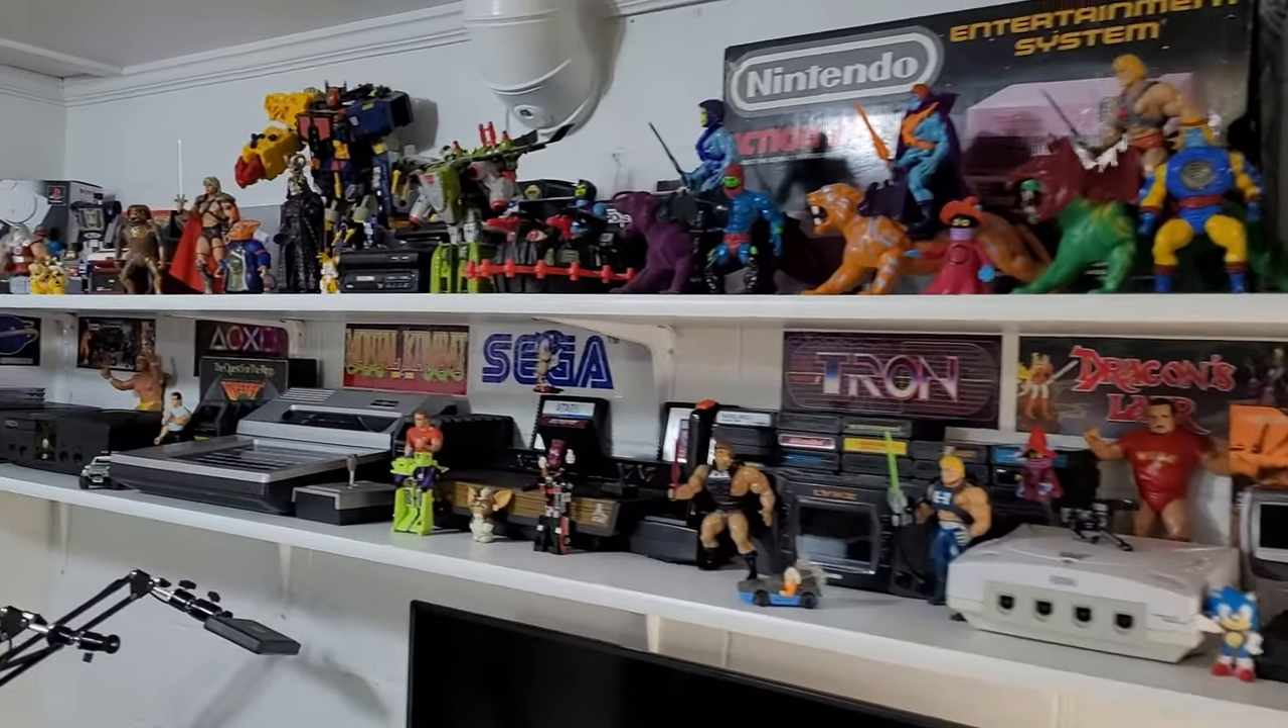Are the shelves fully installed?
Yes.